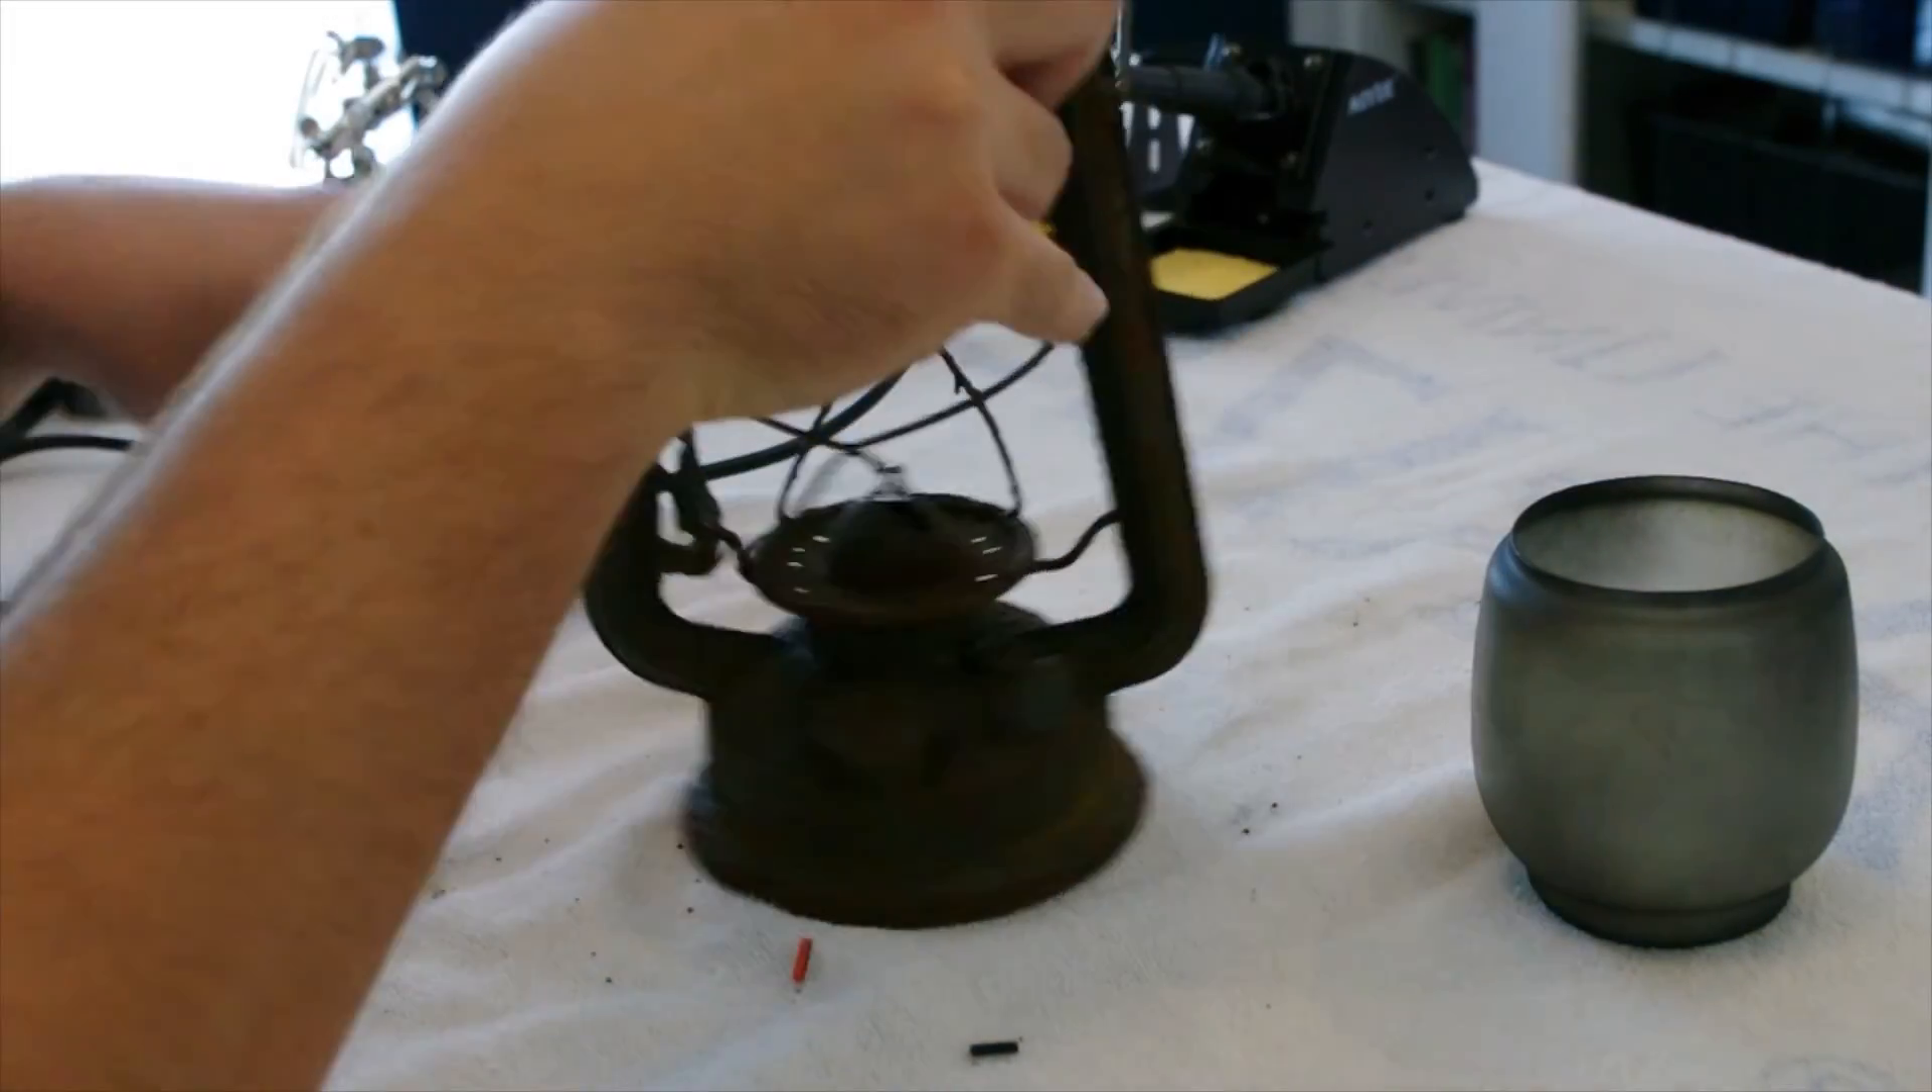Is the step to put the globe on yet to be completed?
Yes.